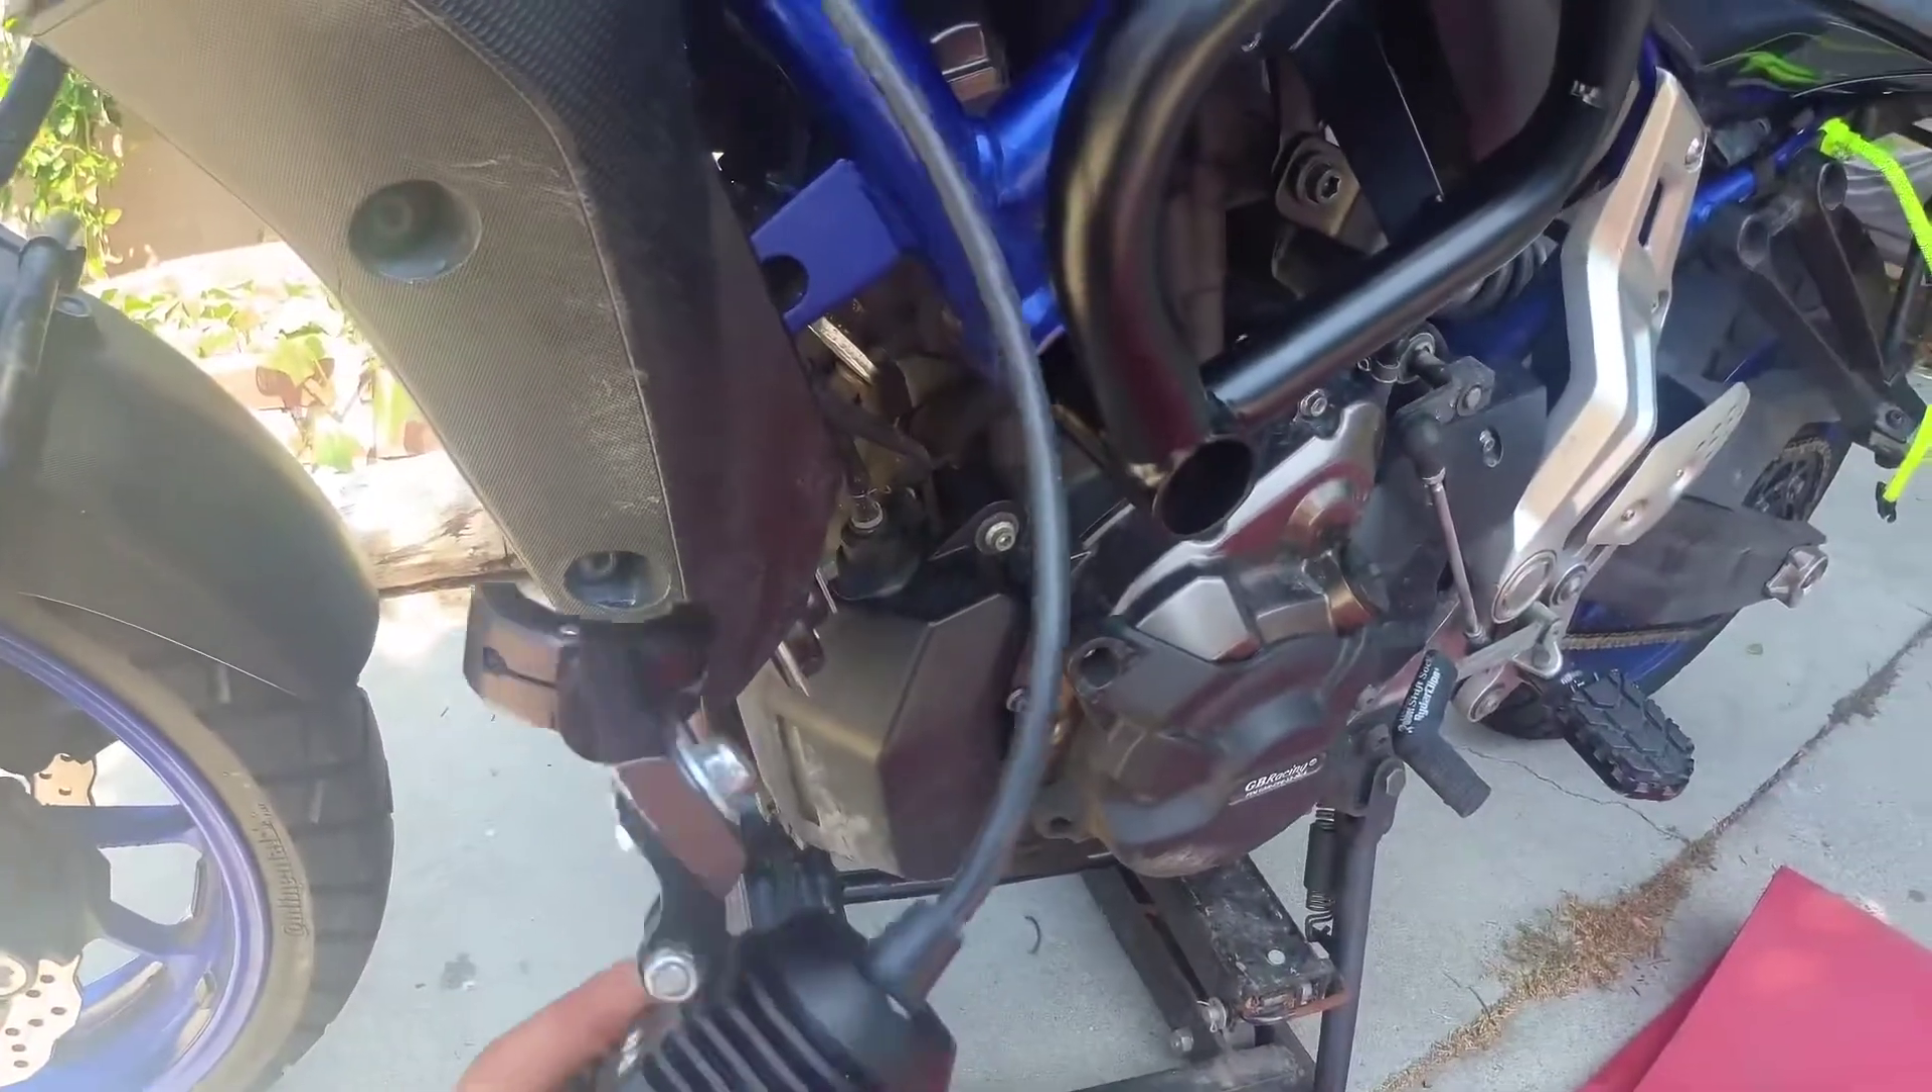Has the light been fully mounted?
No.